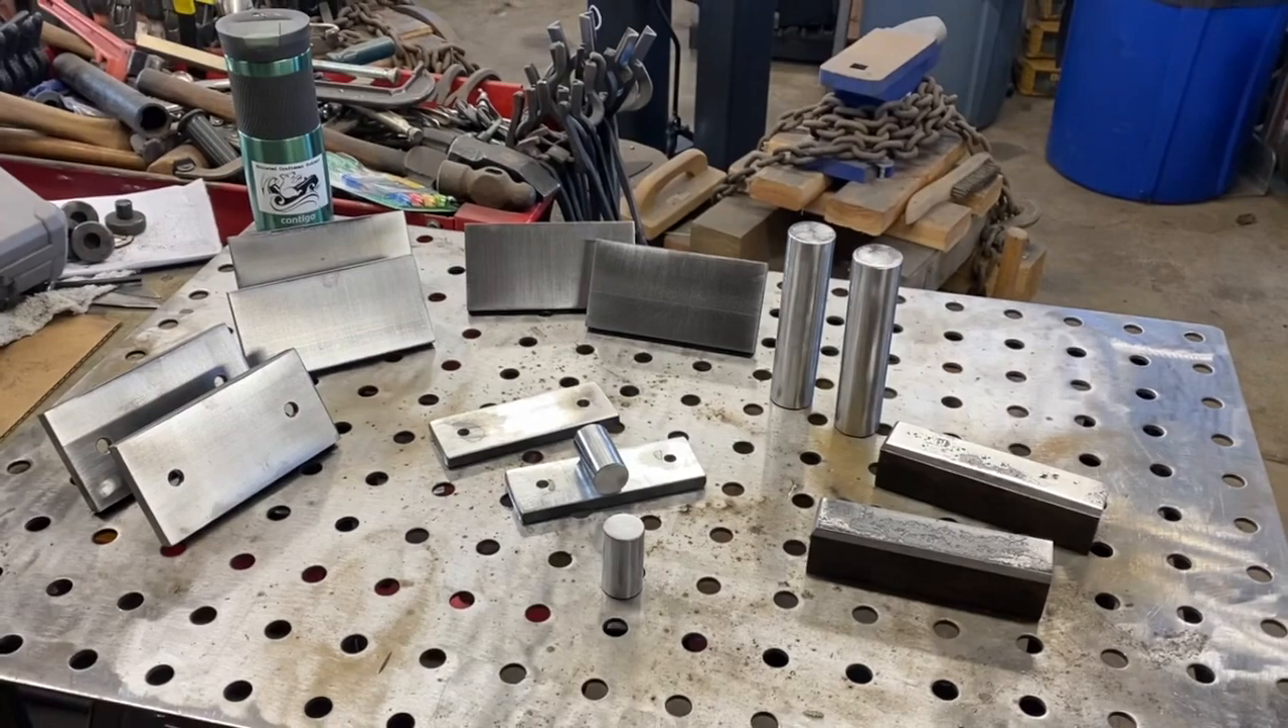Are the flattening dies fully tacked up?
No.